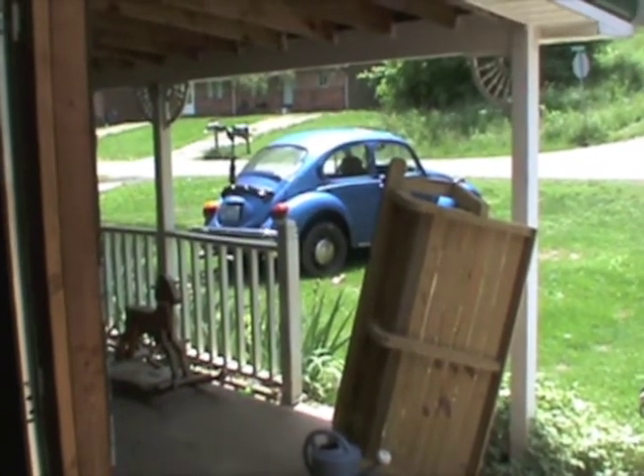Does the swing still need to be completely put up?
Yes.